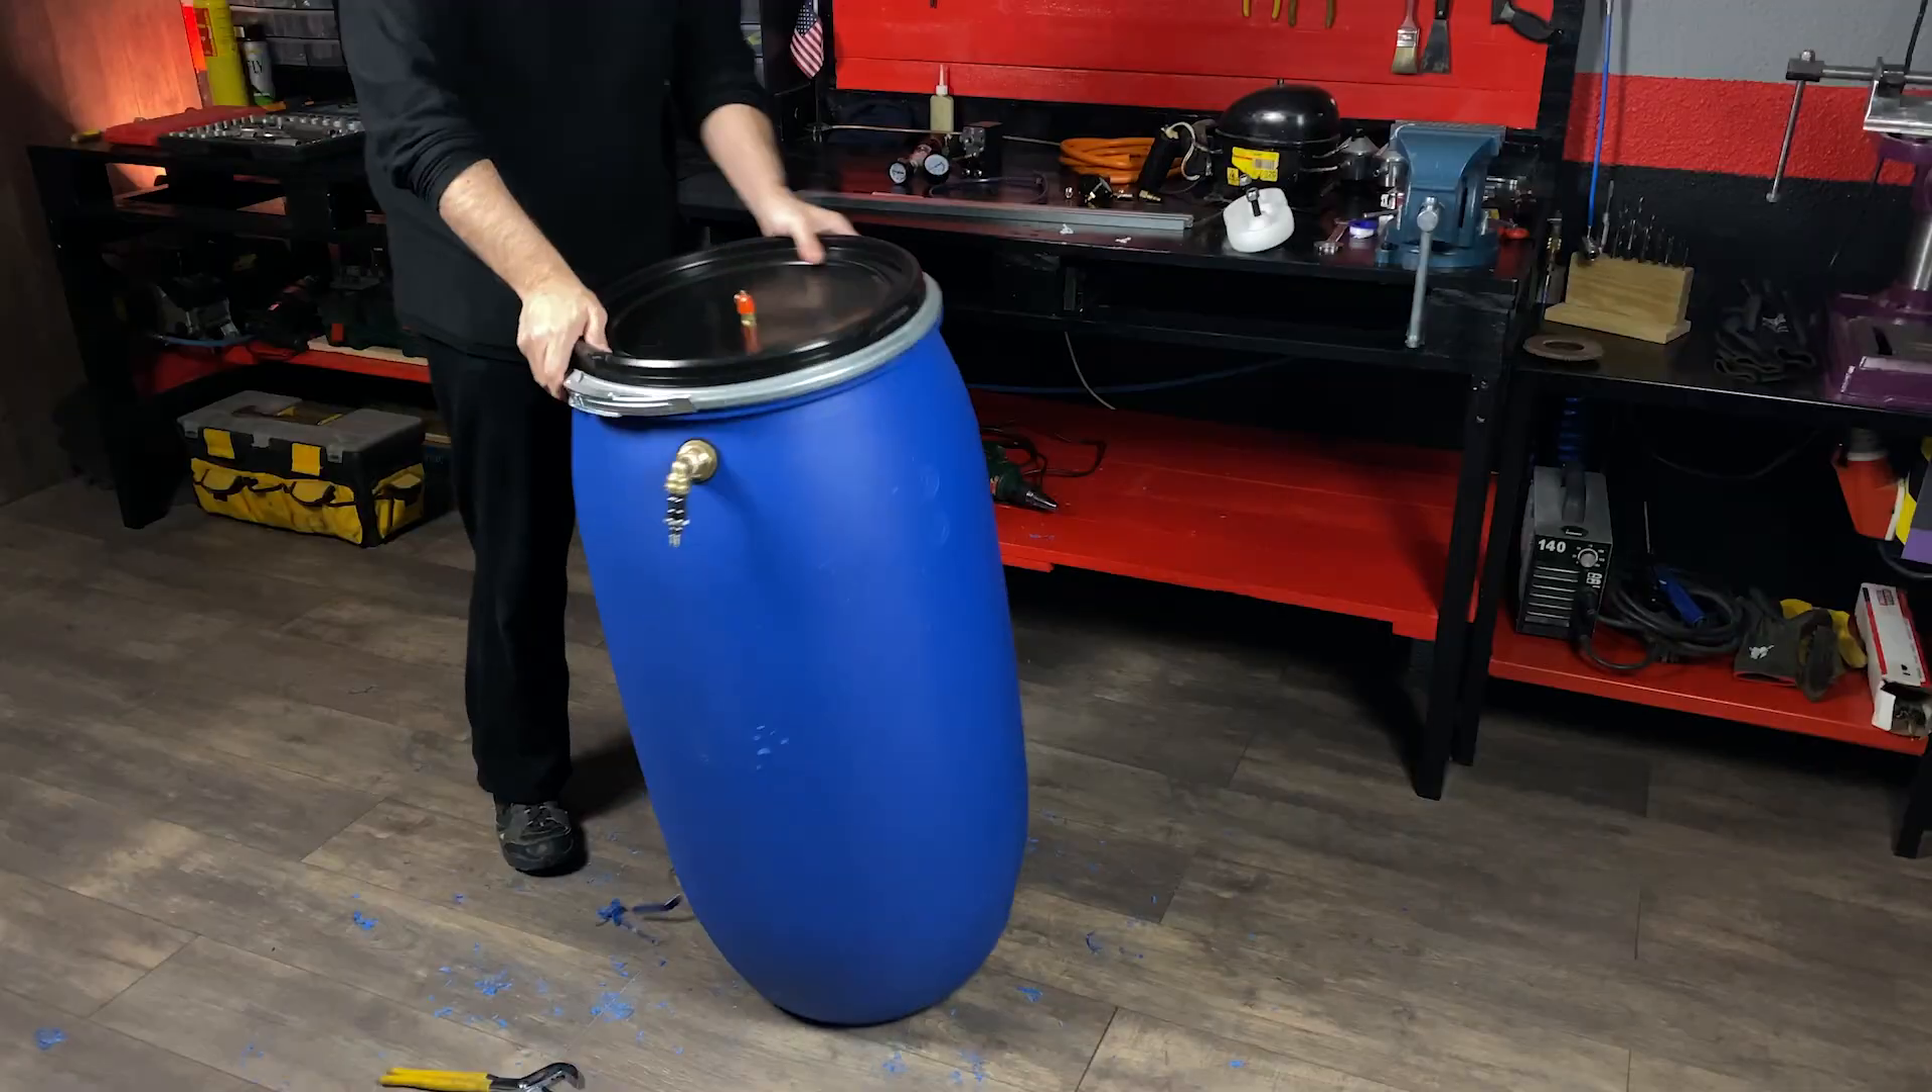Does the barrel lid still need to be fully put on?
No.